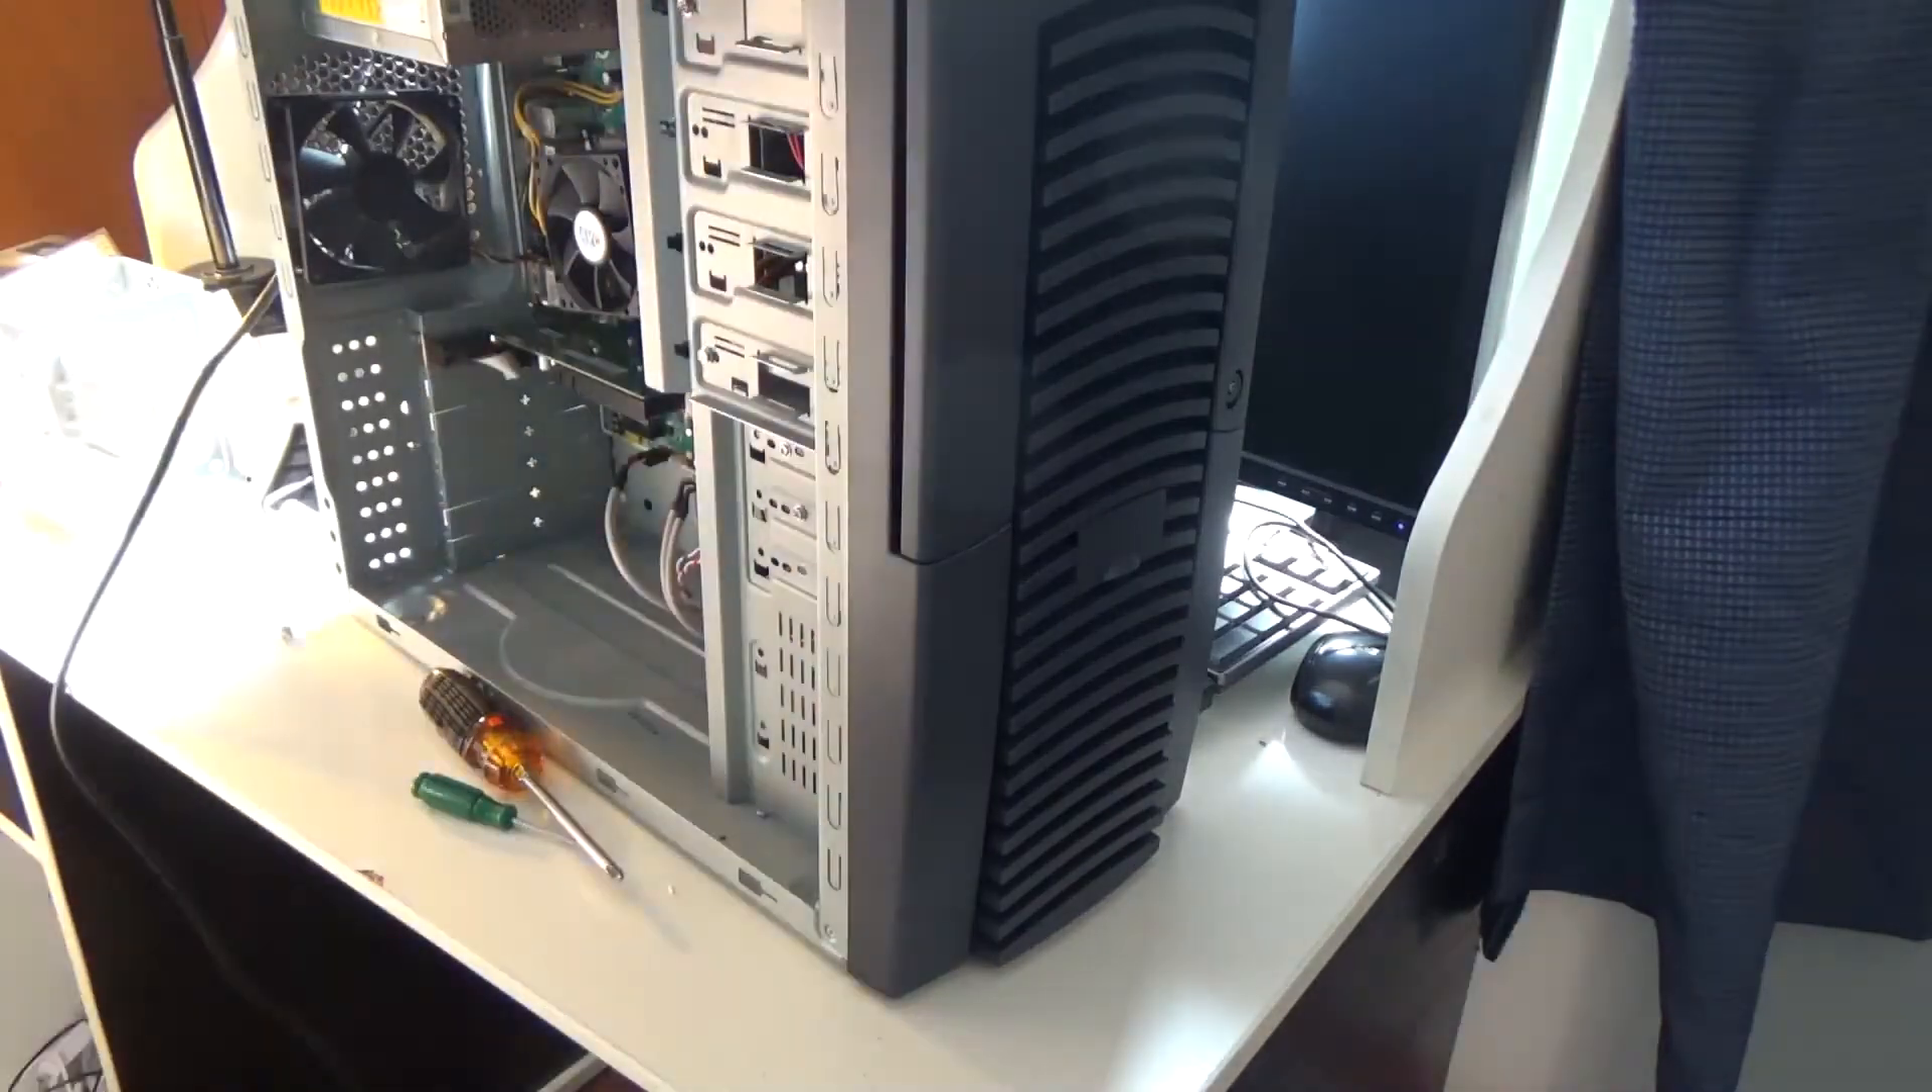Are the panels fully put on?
No.